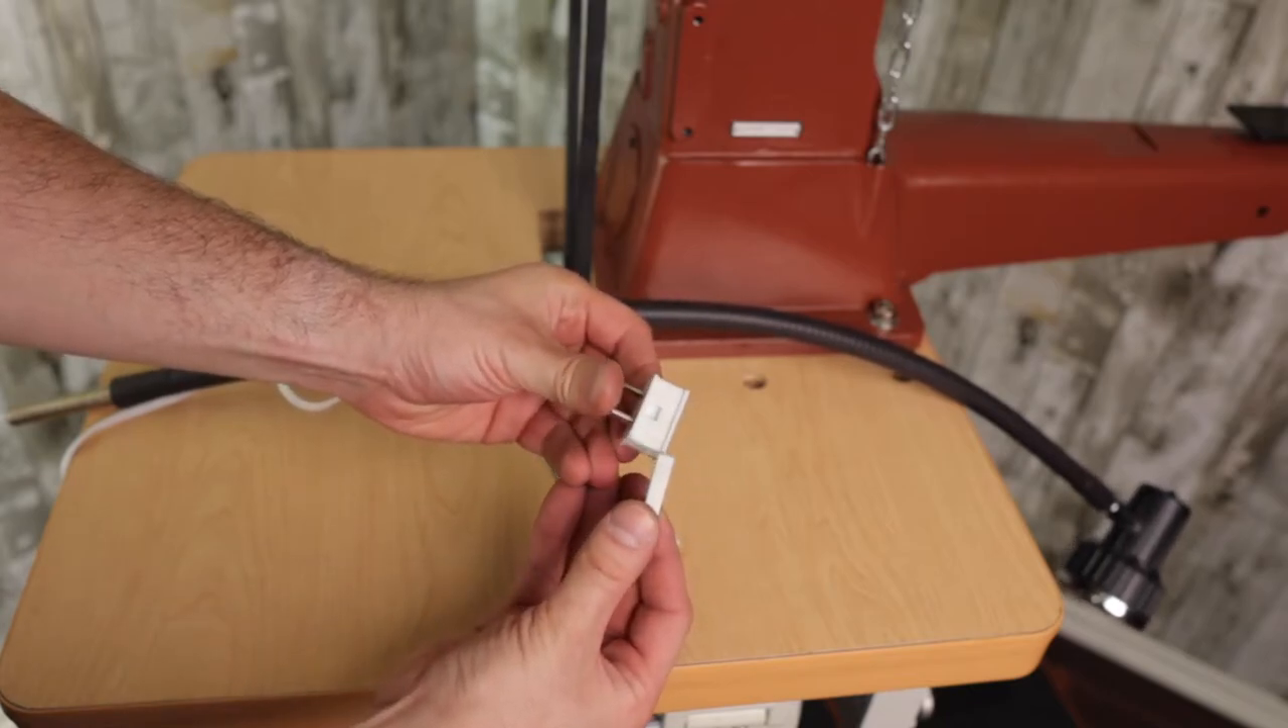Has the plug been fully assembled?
No.